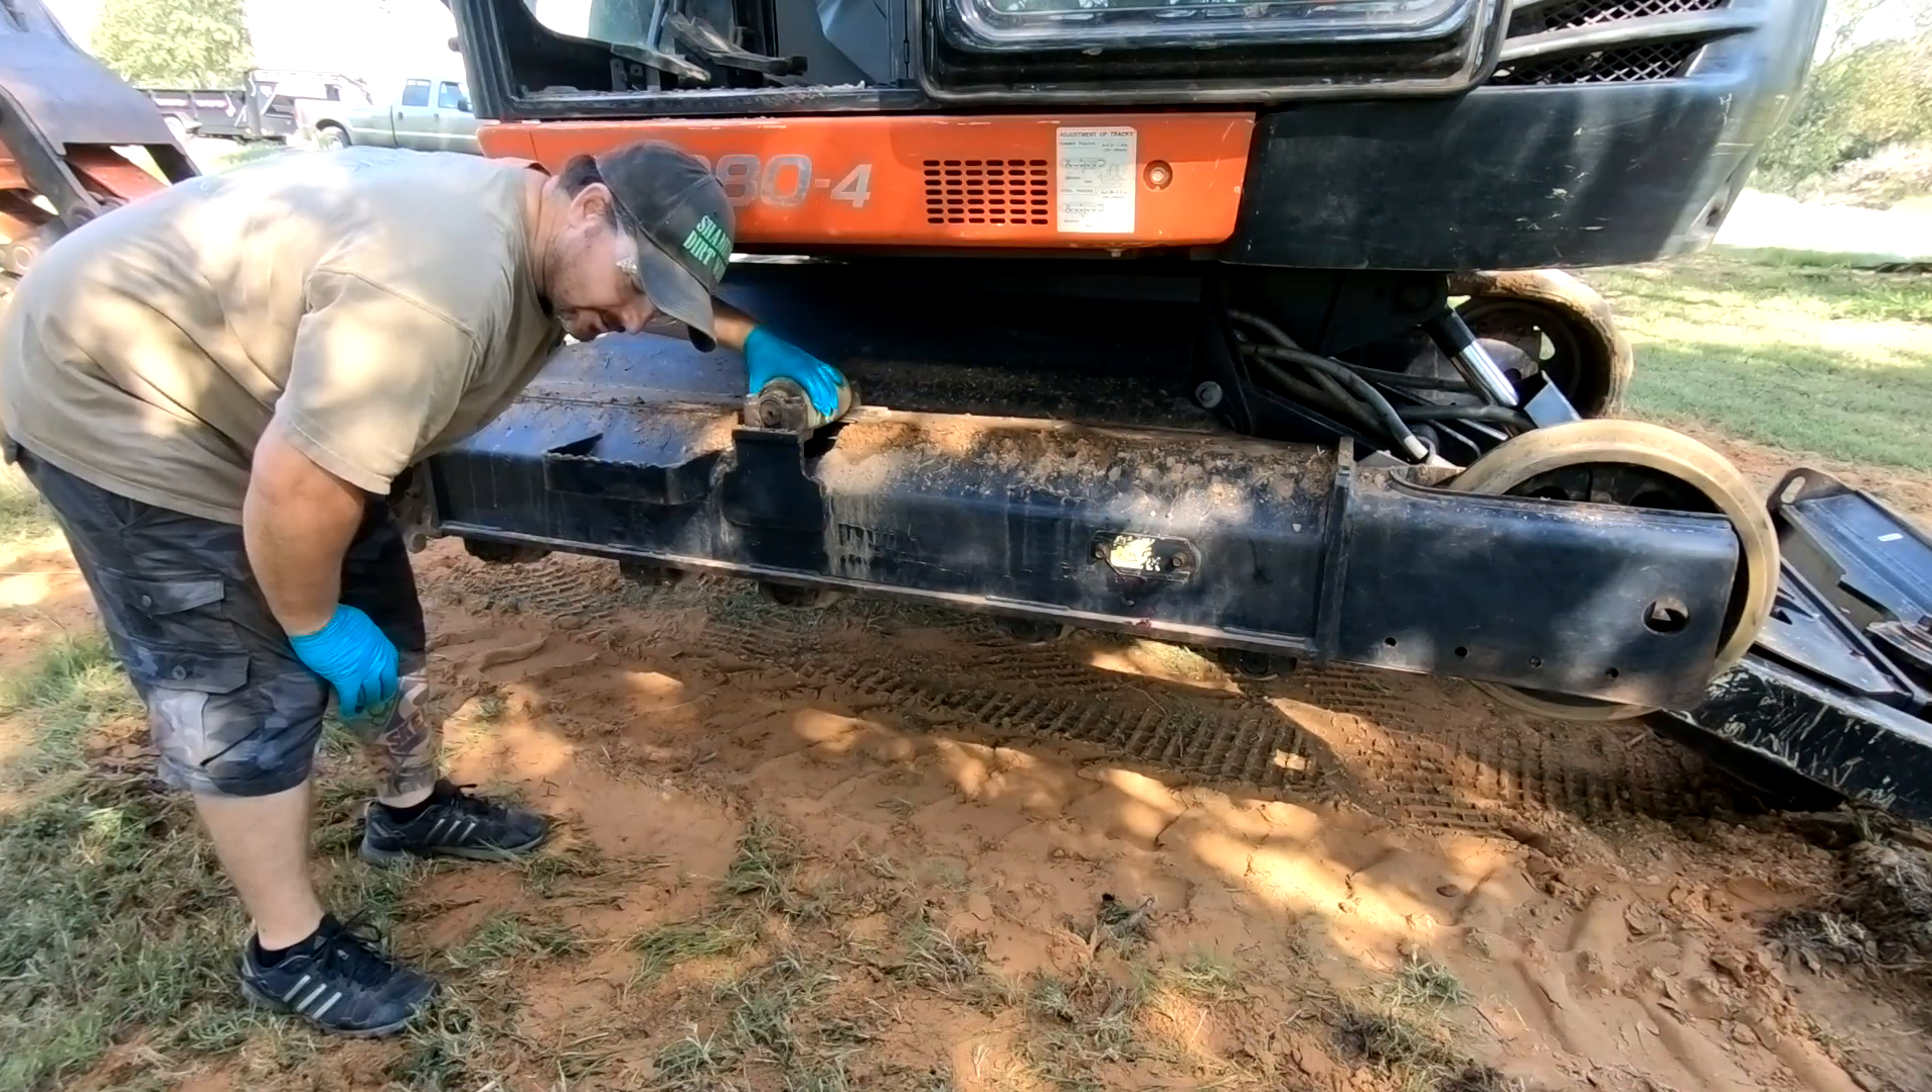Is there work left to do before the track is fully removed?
No.